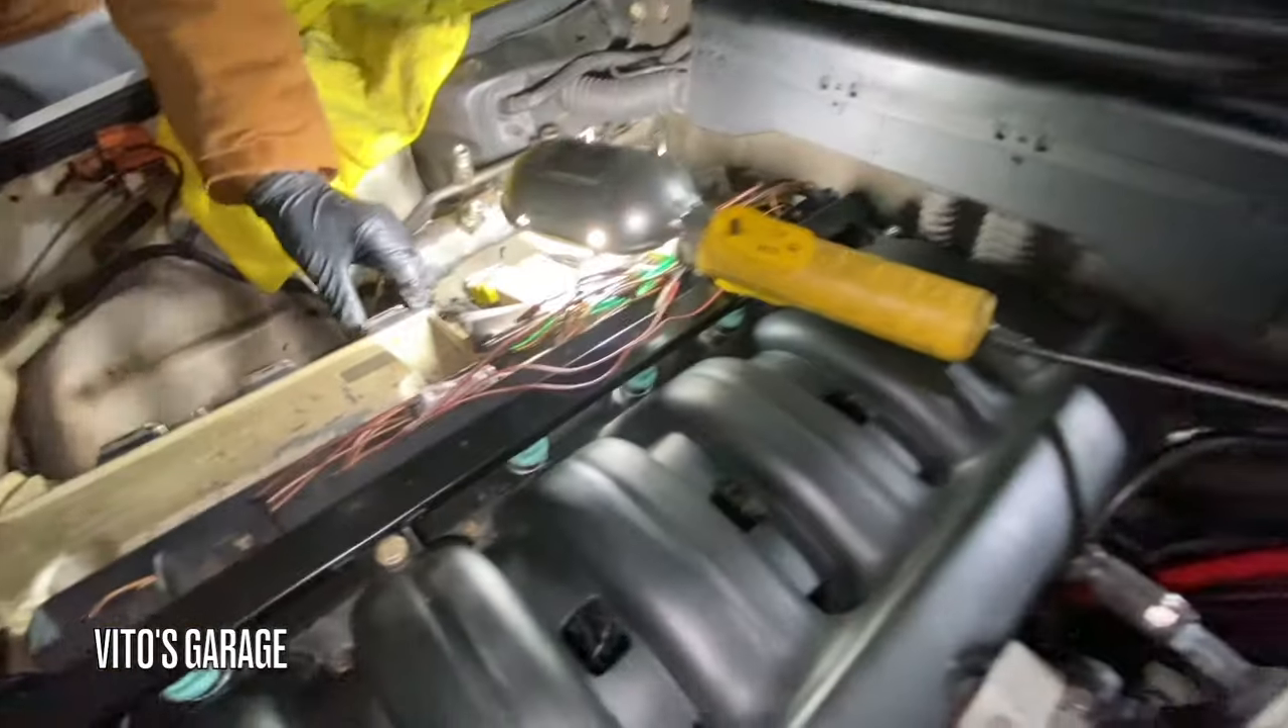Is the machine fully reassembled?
No.